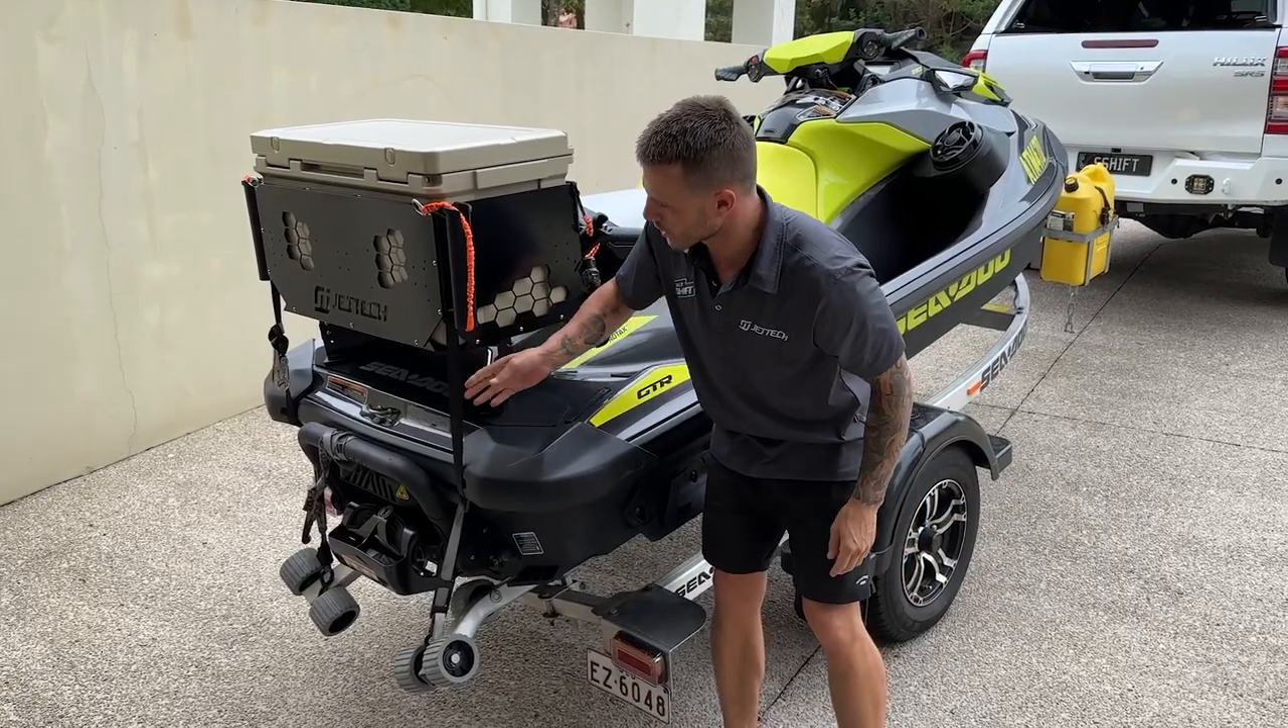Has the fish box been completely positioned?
Yes.